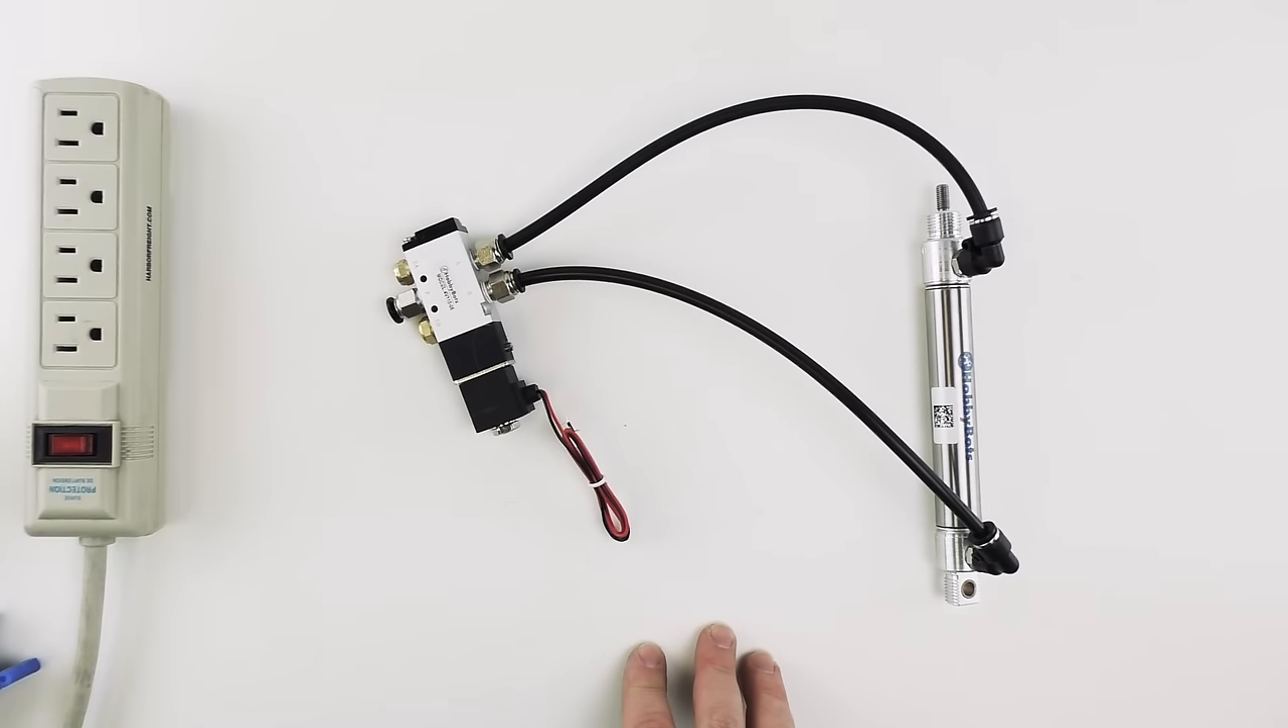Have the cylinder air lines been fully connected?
Yes.